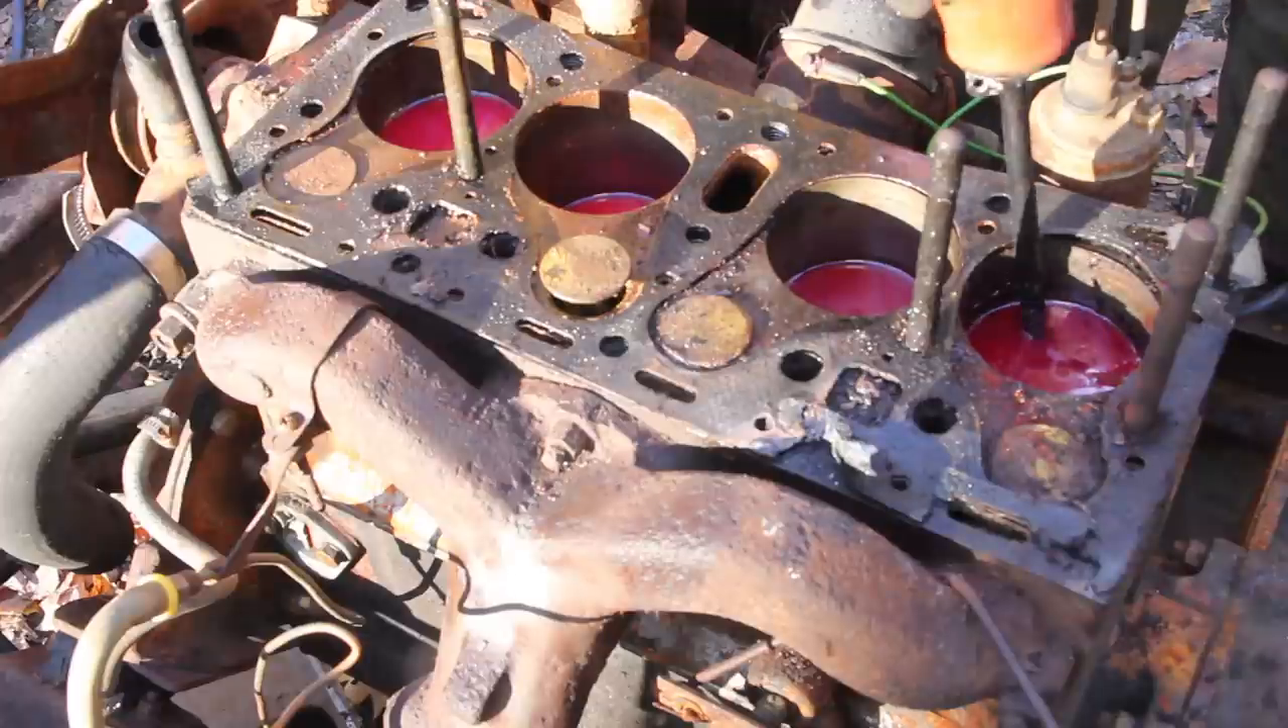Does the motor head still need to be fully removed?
No.